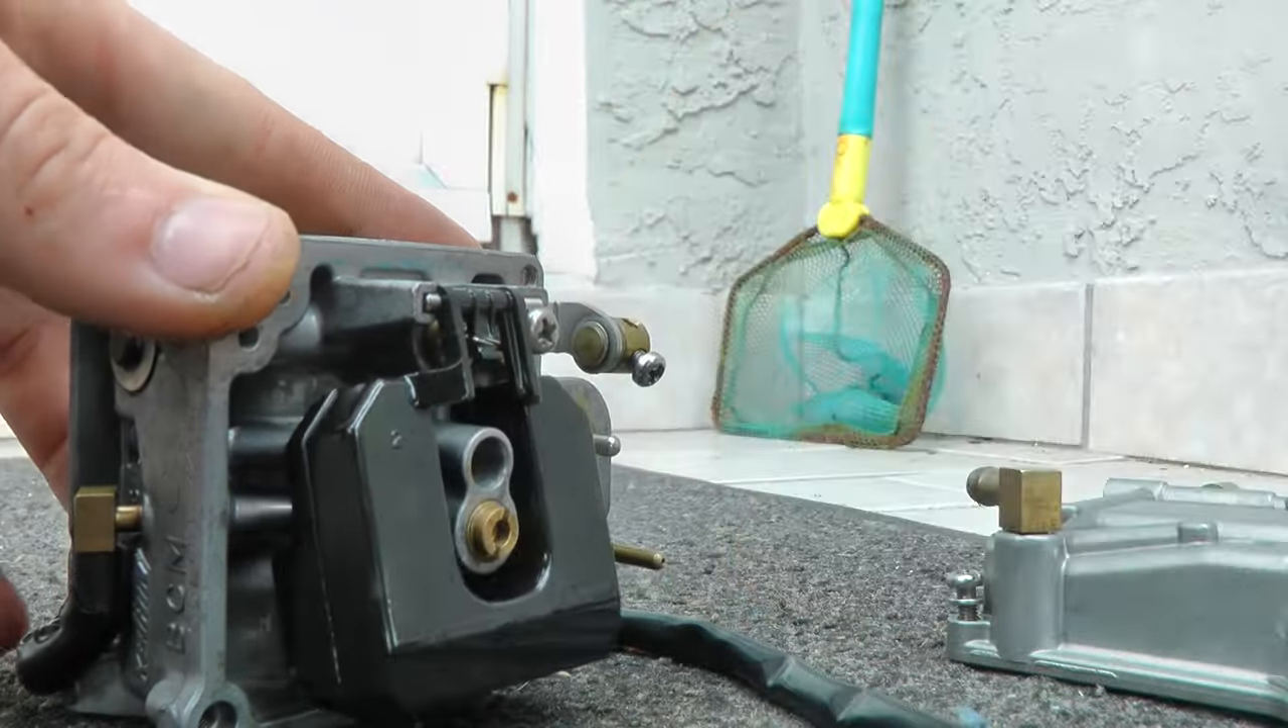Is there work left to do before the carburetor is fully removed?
No.